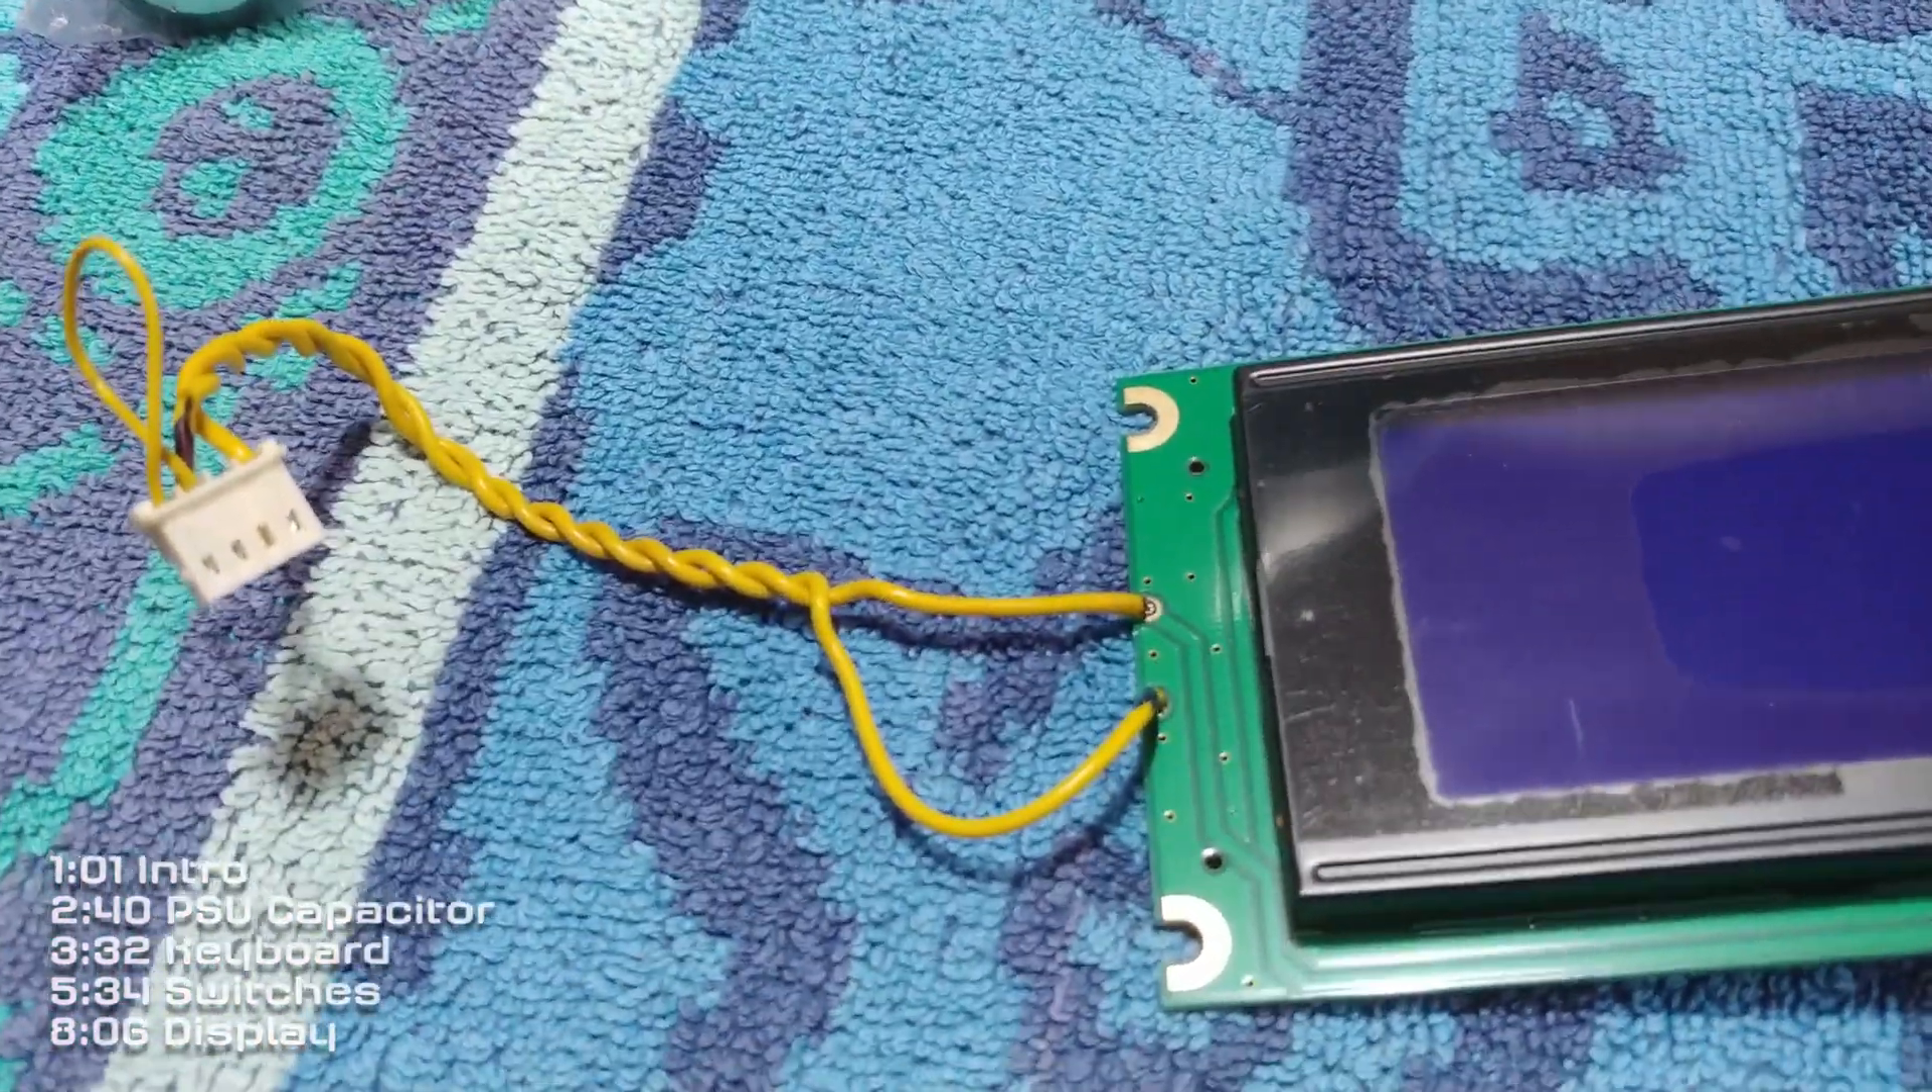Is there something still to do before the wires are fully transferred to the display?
No.